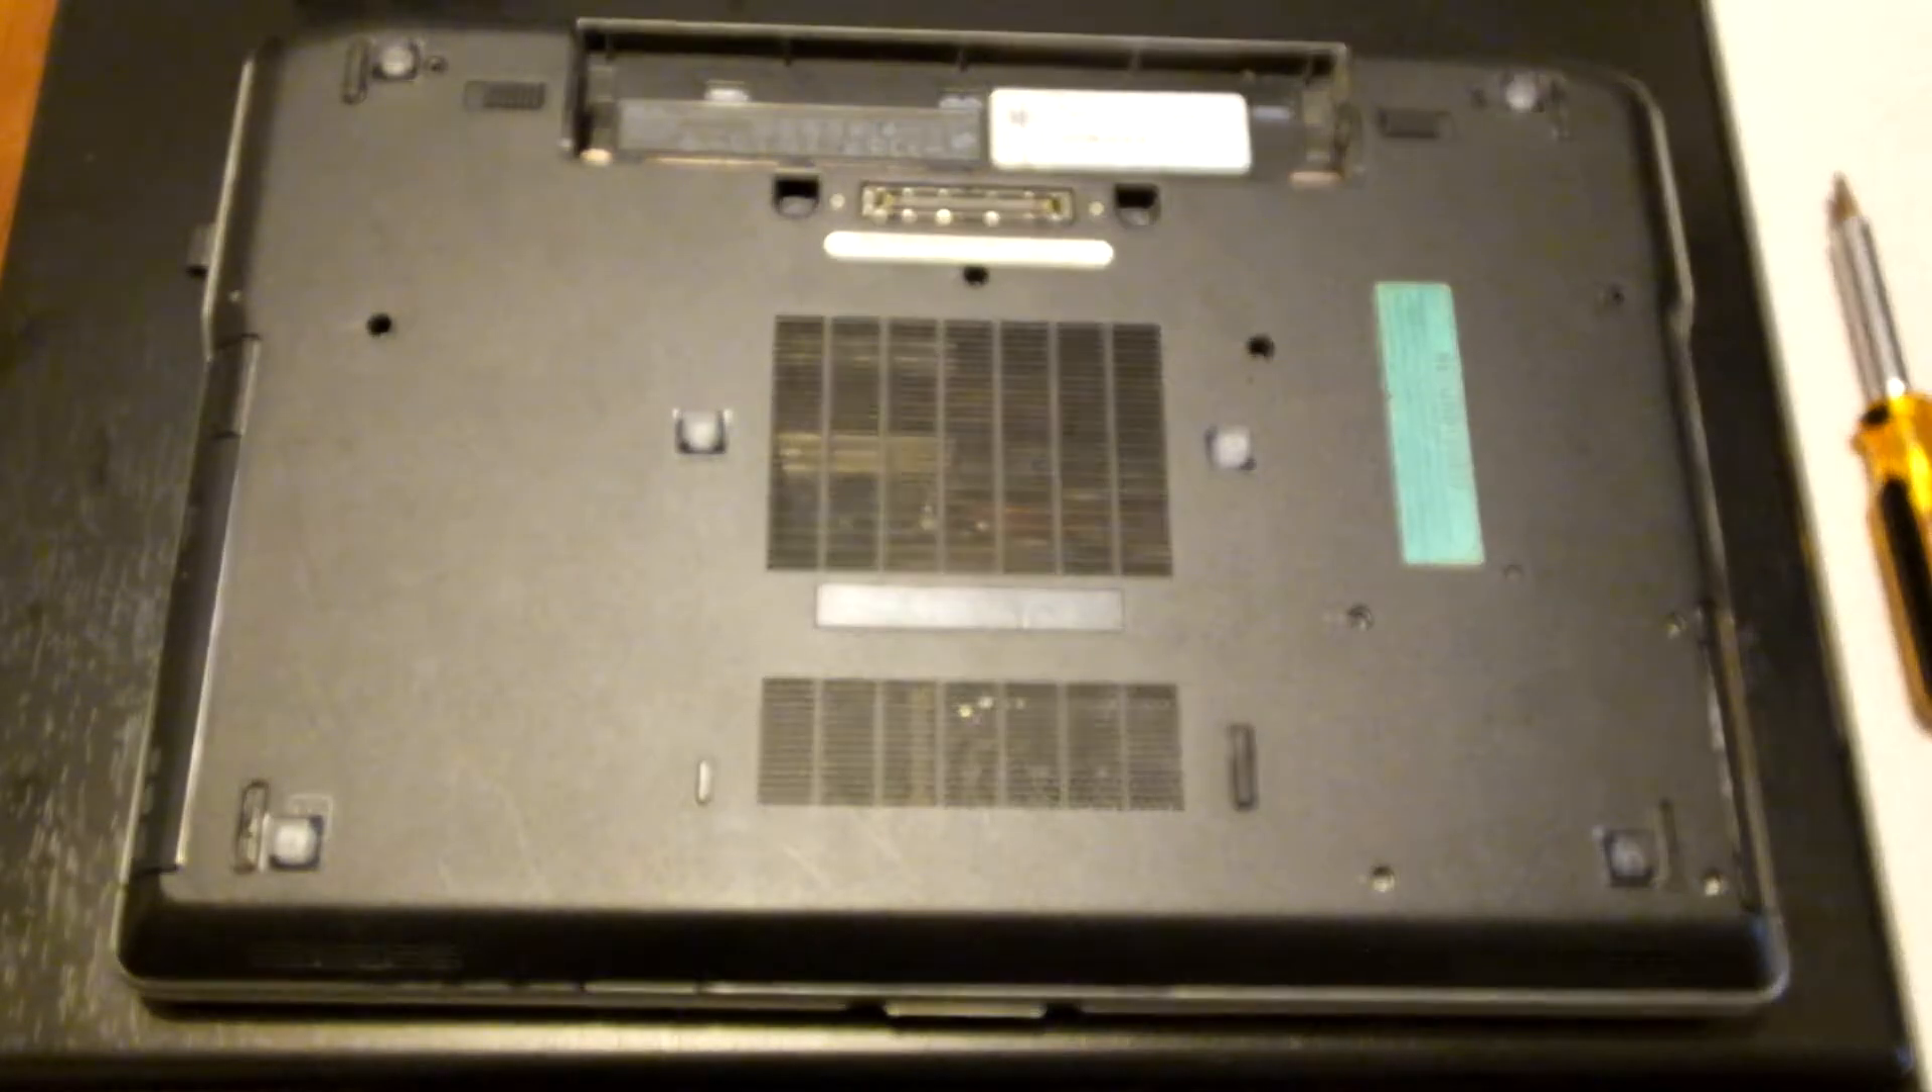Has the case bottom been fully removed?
No.